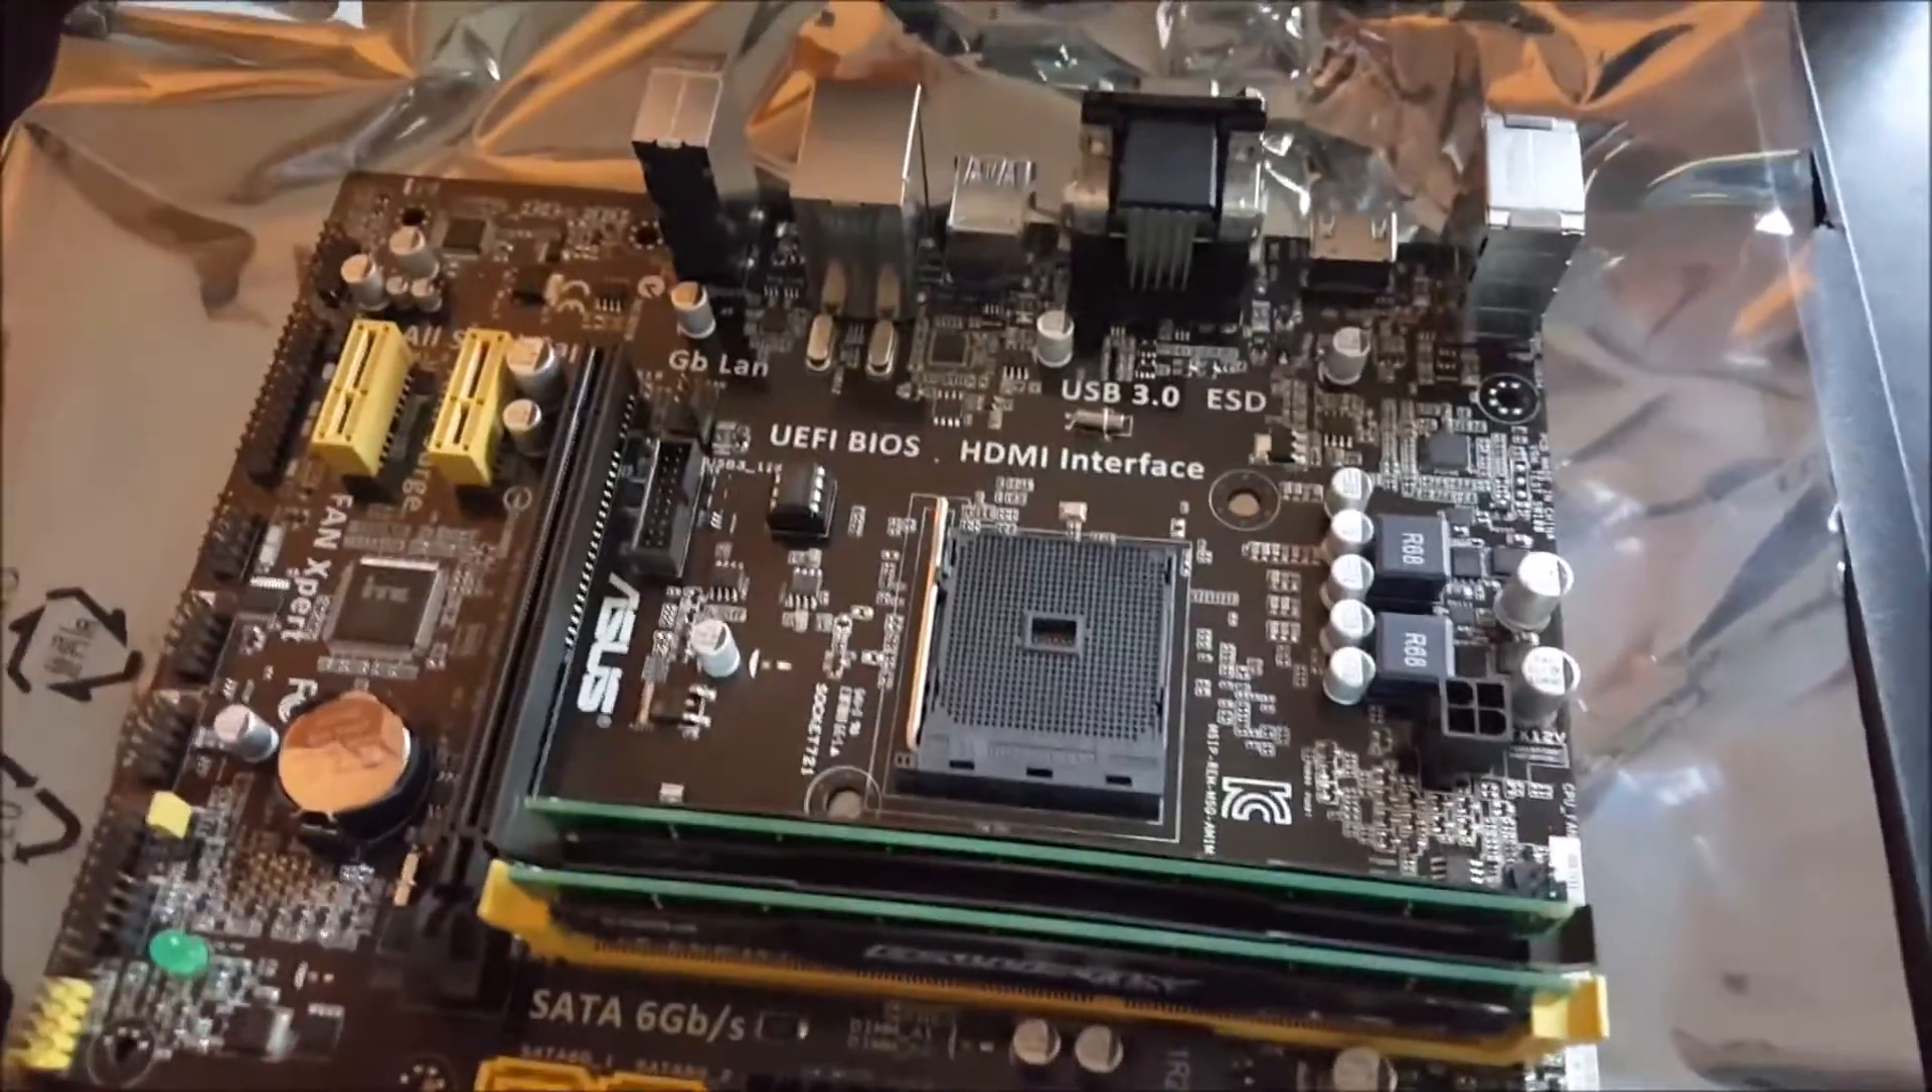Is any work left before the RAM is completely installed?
No.